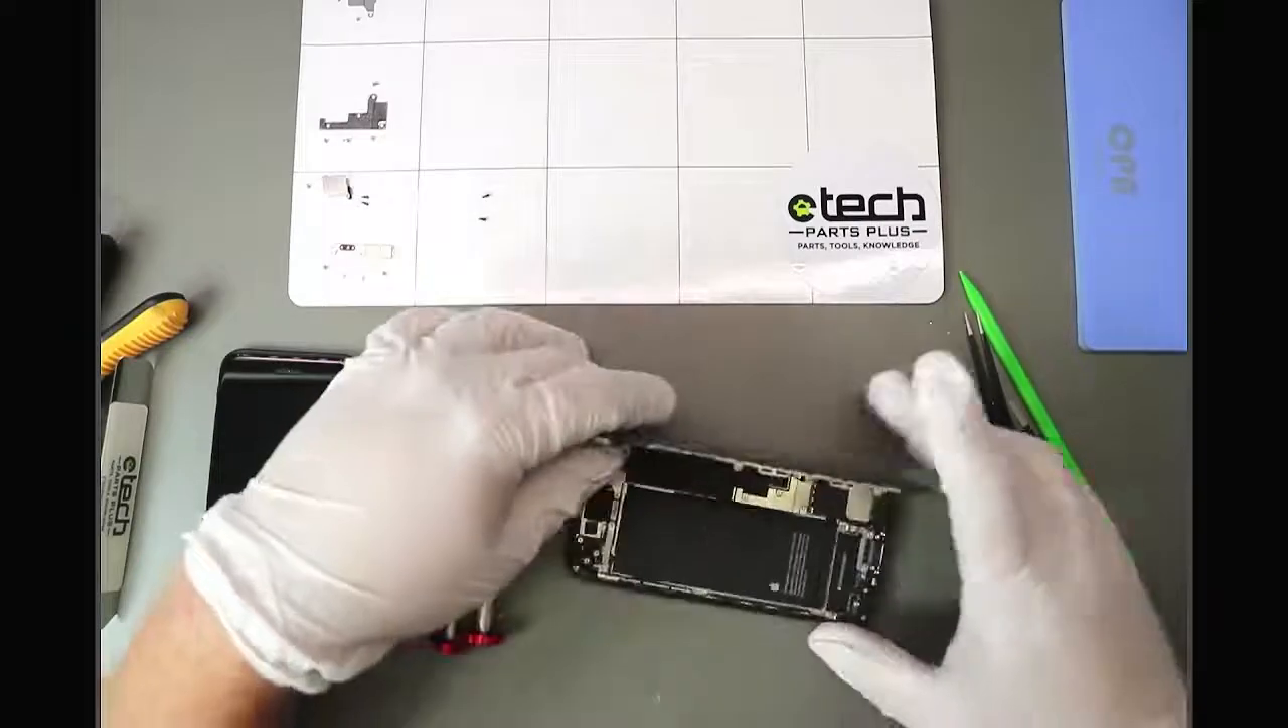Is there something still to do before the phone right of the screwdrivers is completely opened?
No.